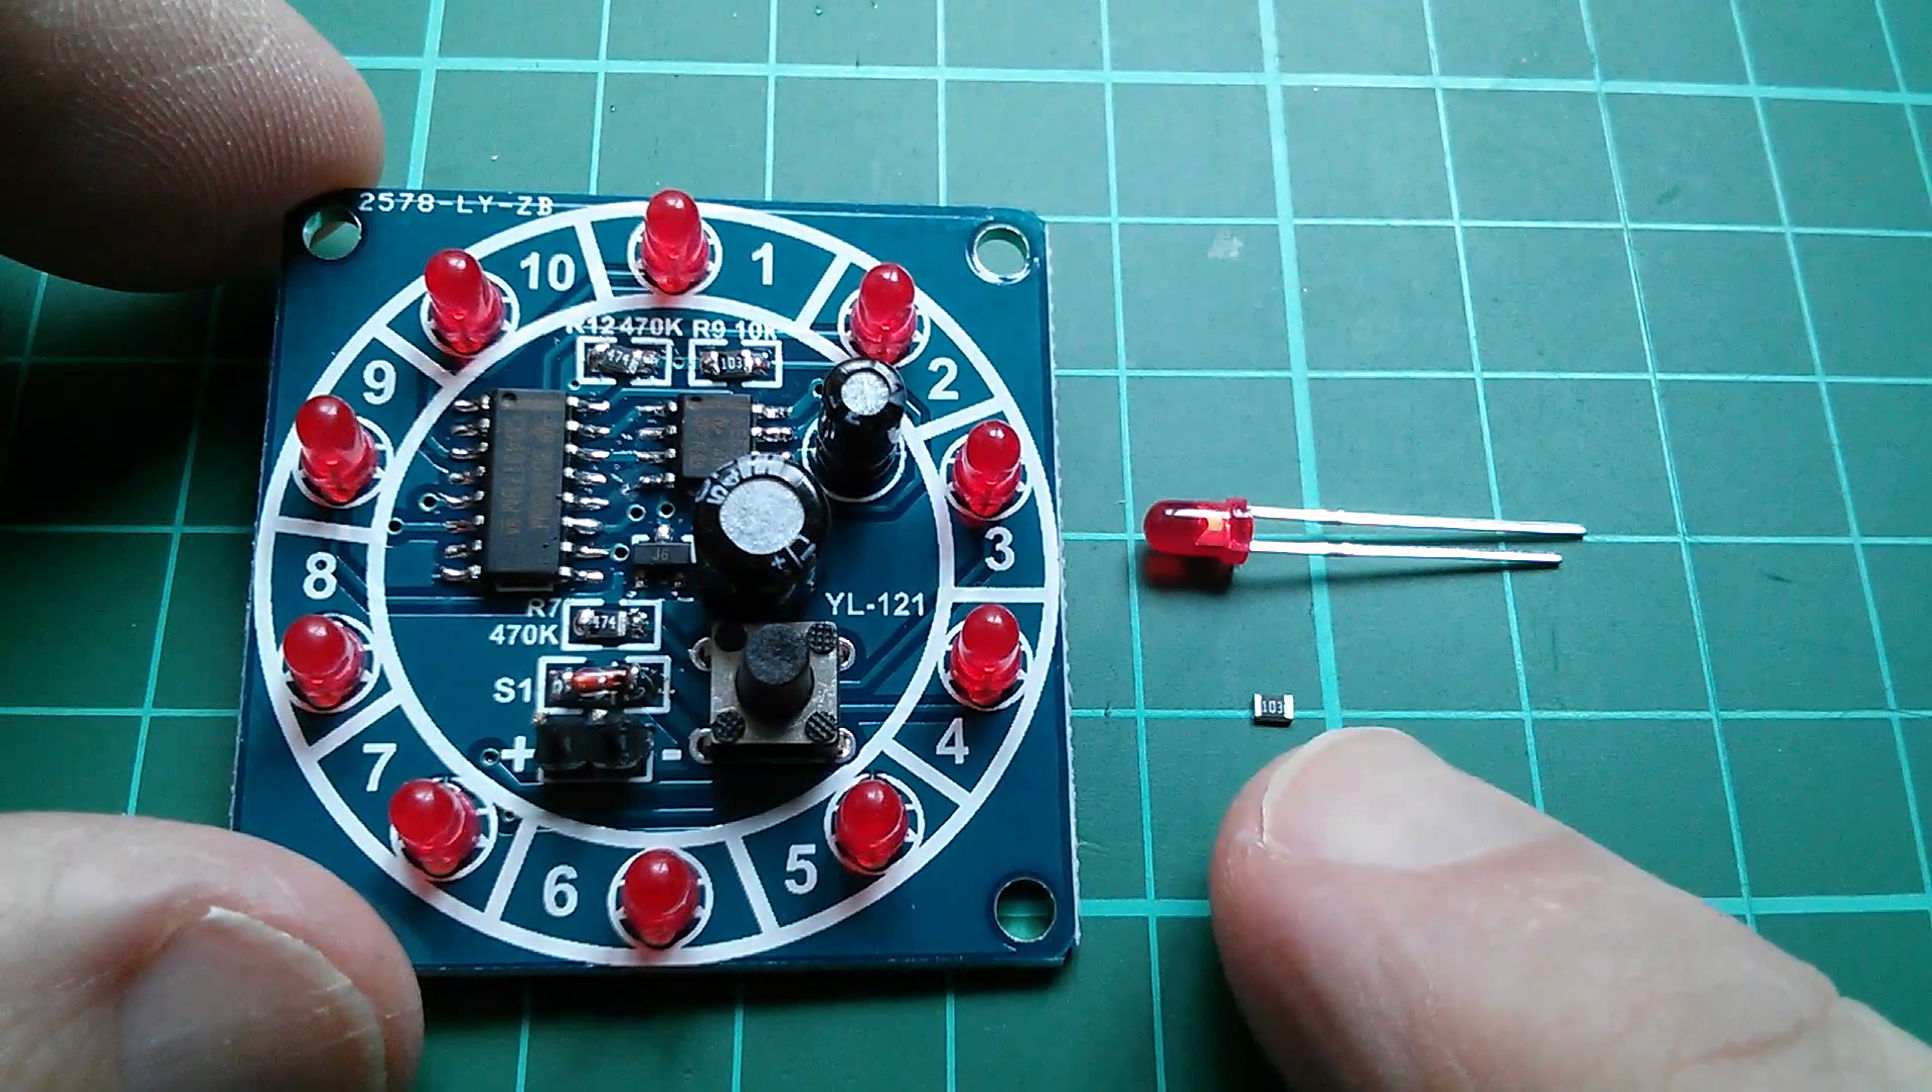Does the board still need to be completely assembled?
No.